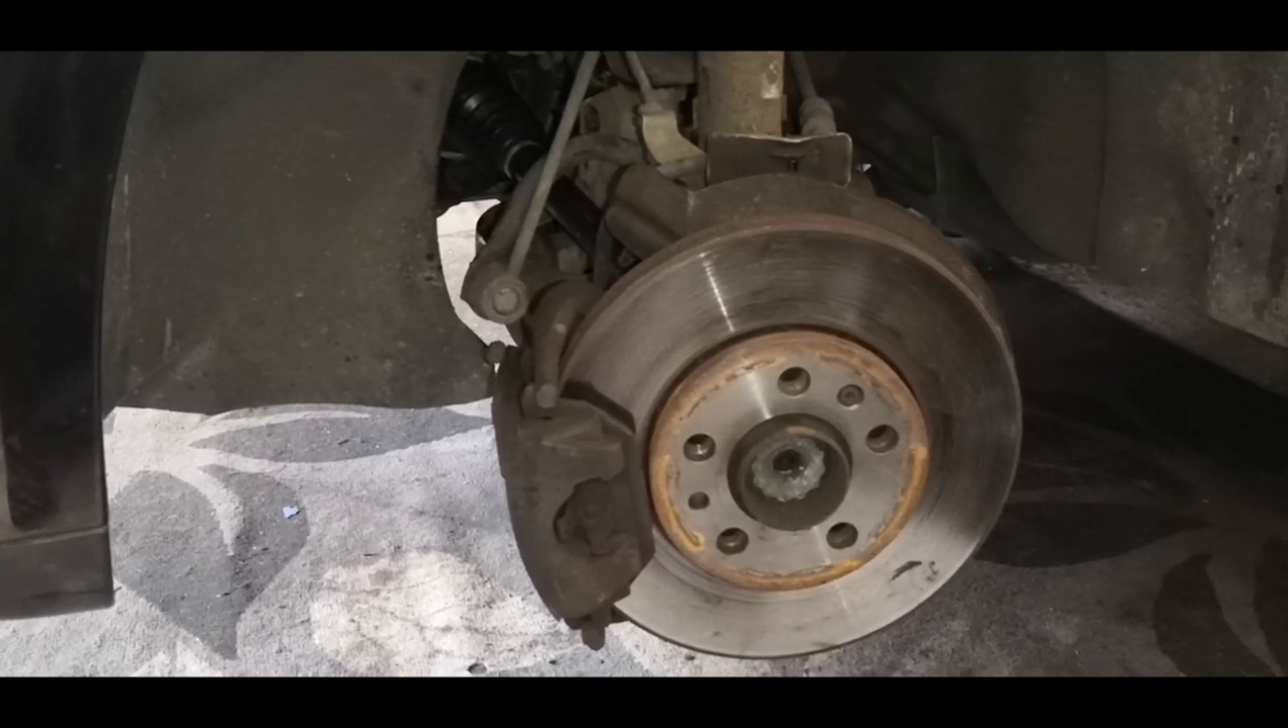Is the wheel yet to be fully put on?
Yes.